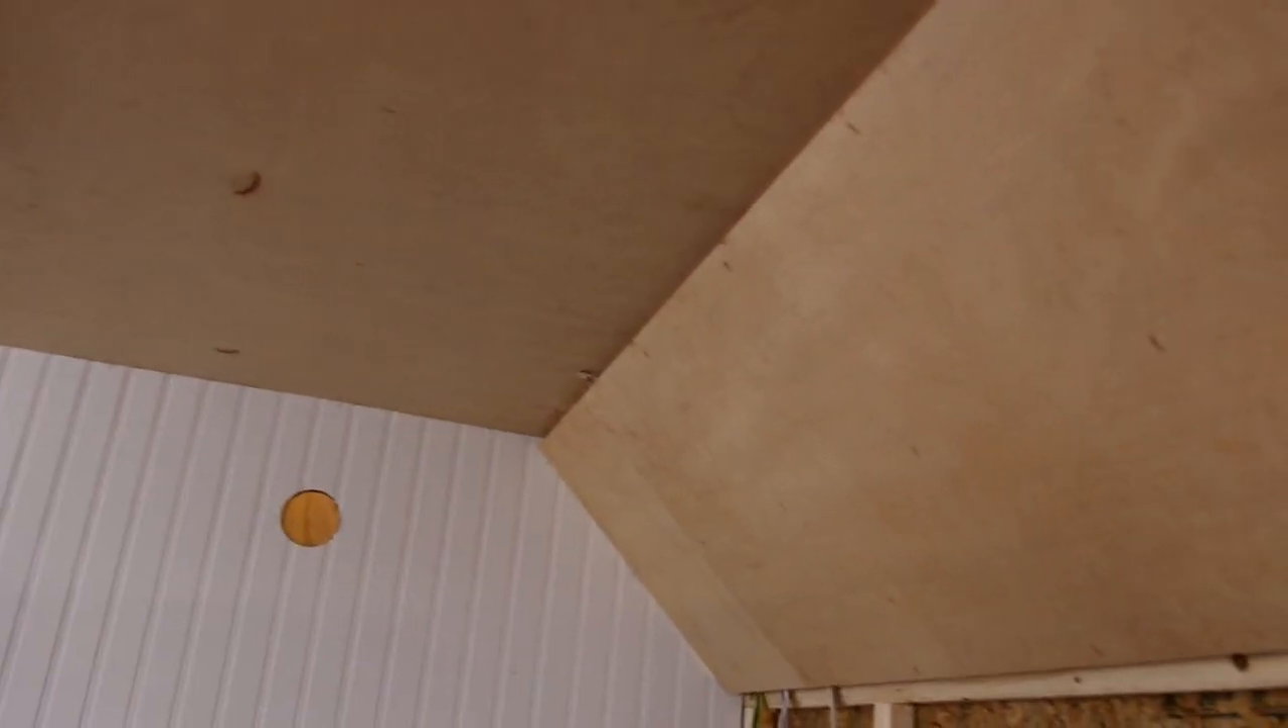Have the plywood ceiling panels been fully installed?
Yes.